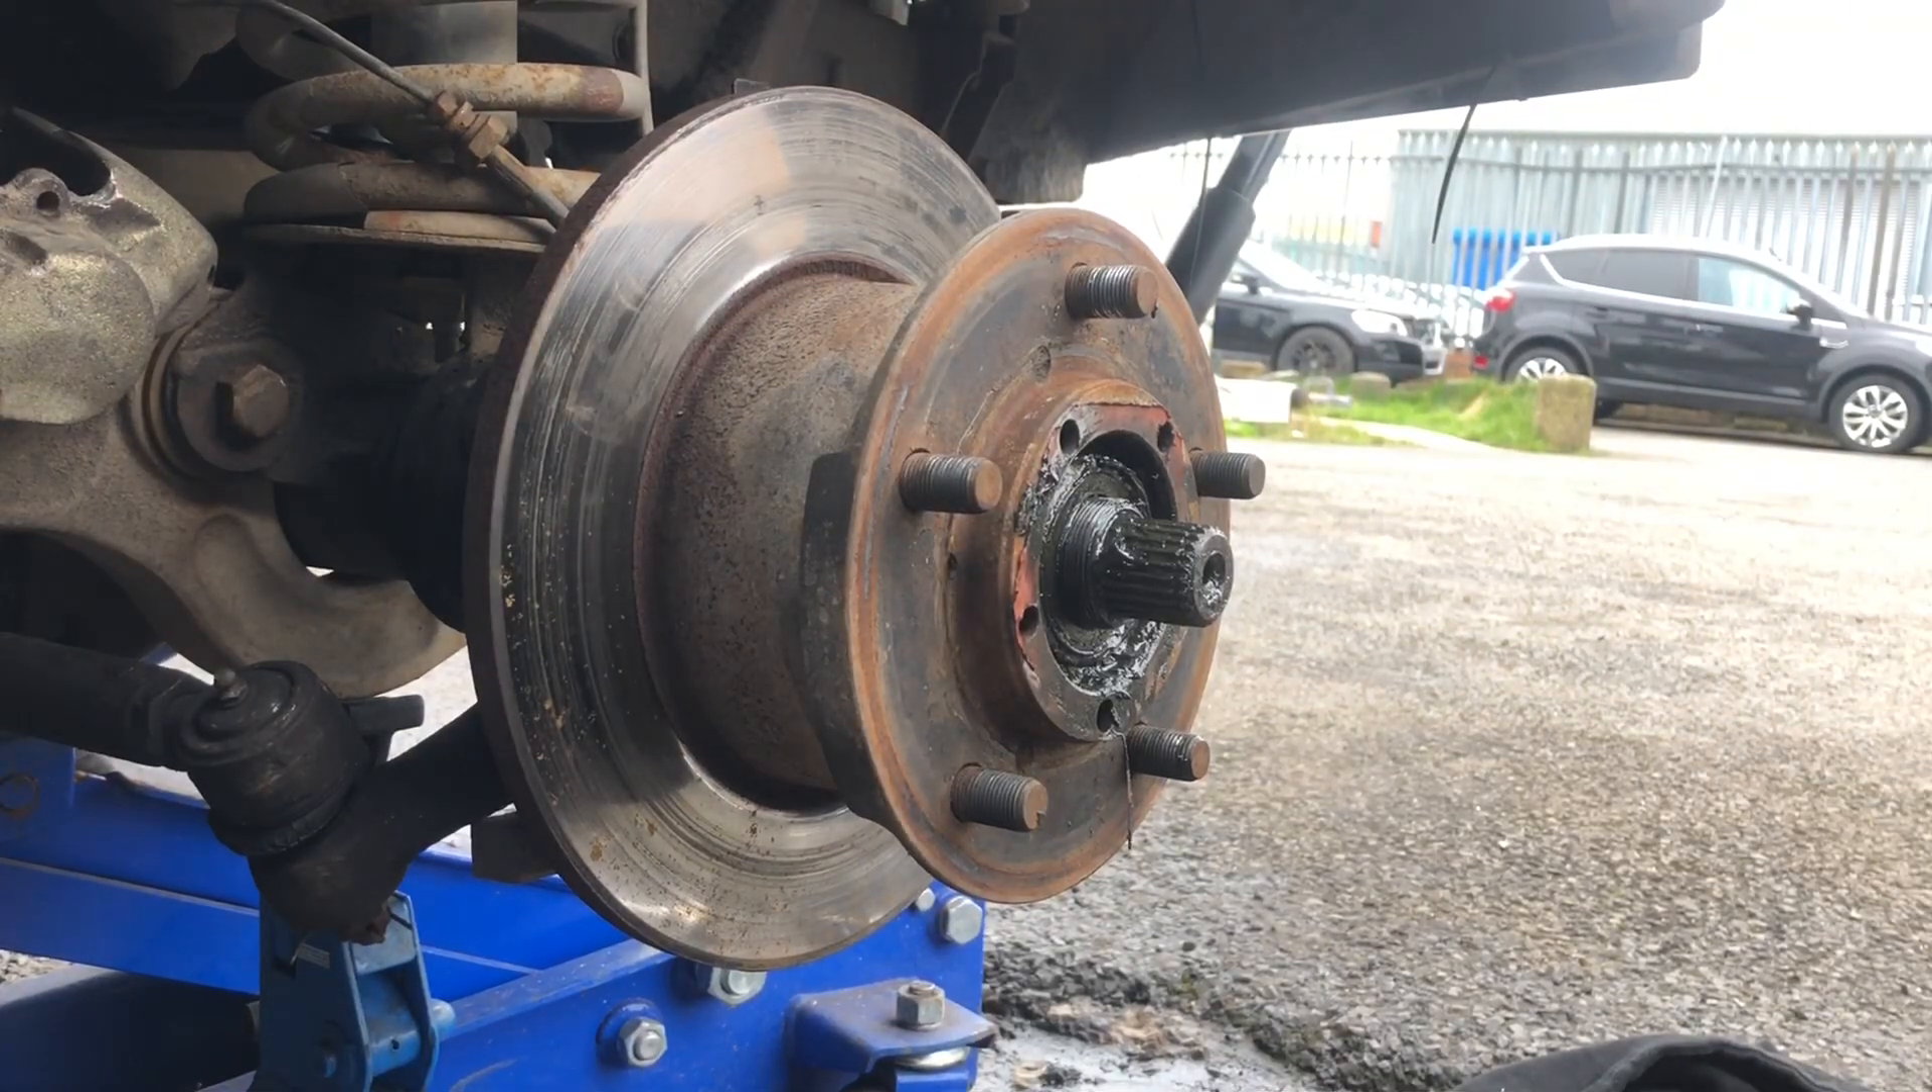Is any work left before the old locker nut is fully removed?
No.